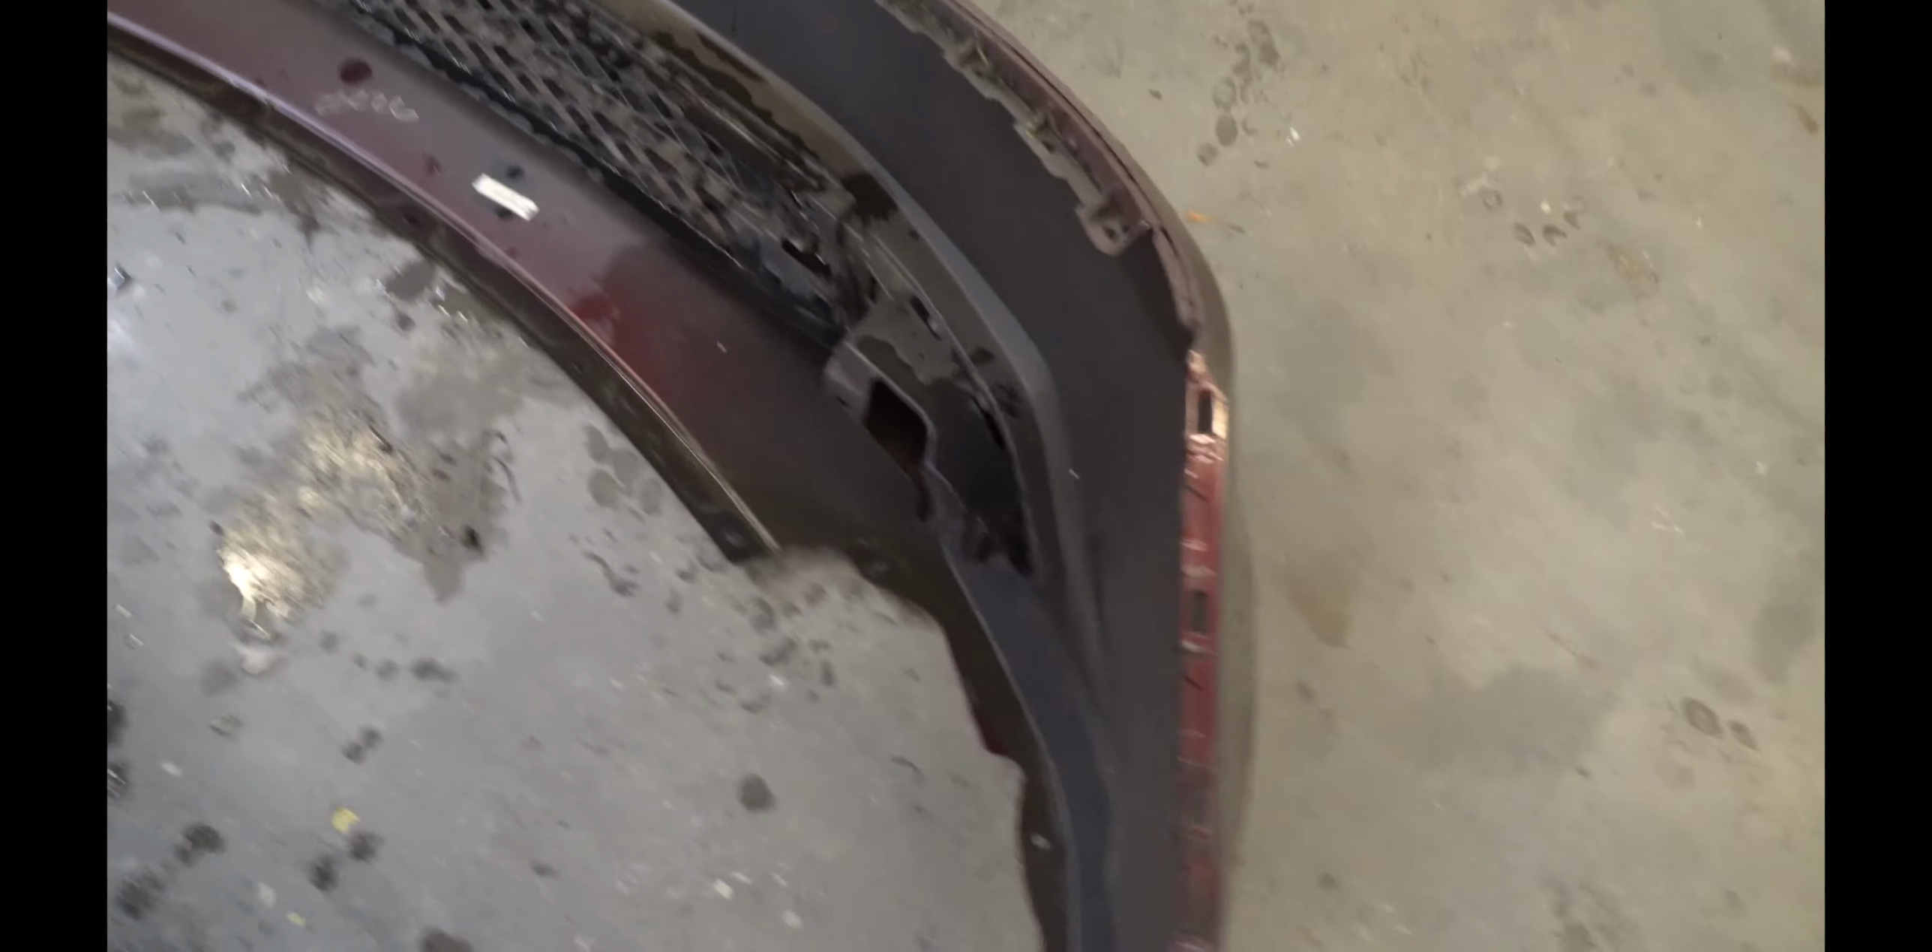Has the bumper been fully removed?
Yes.